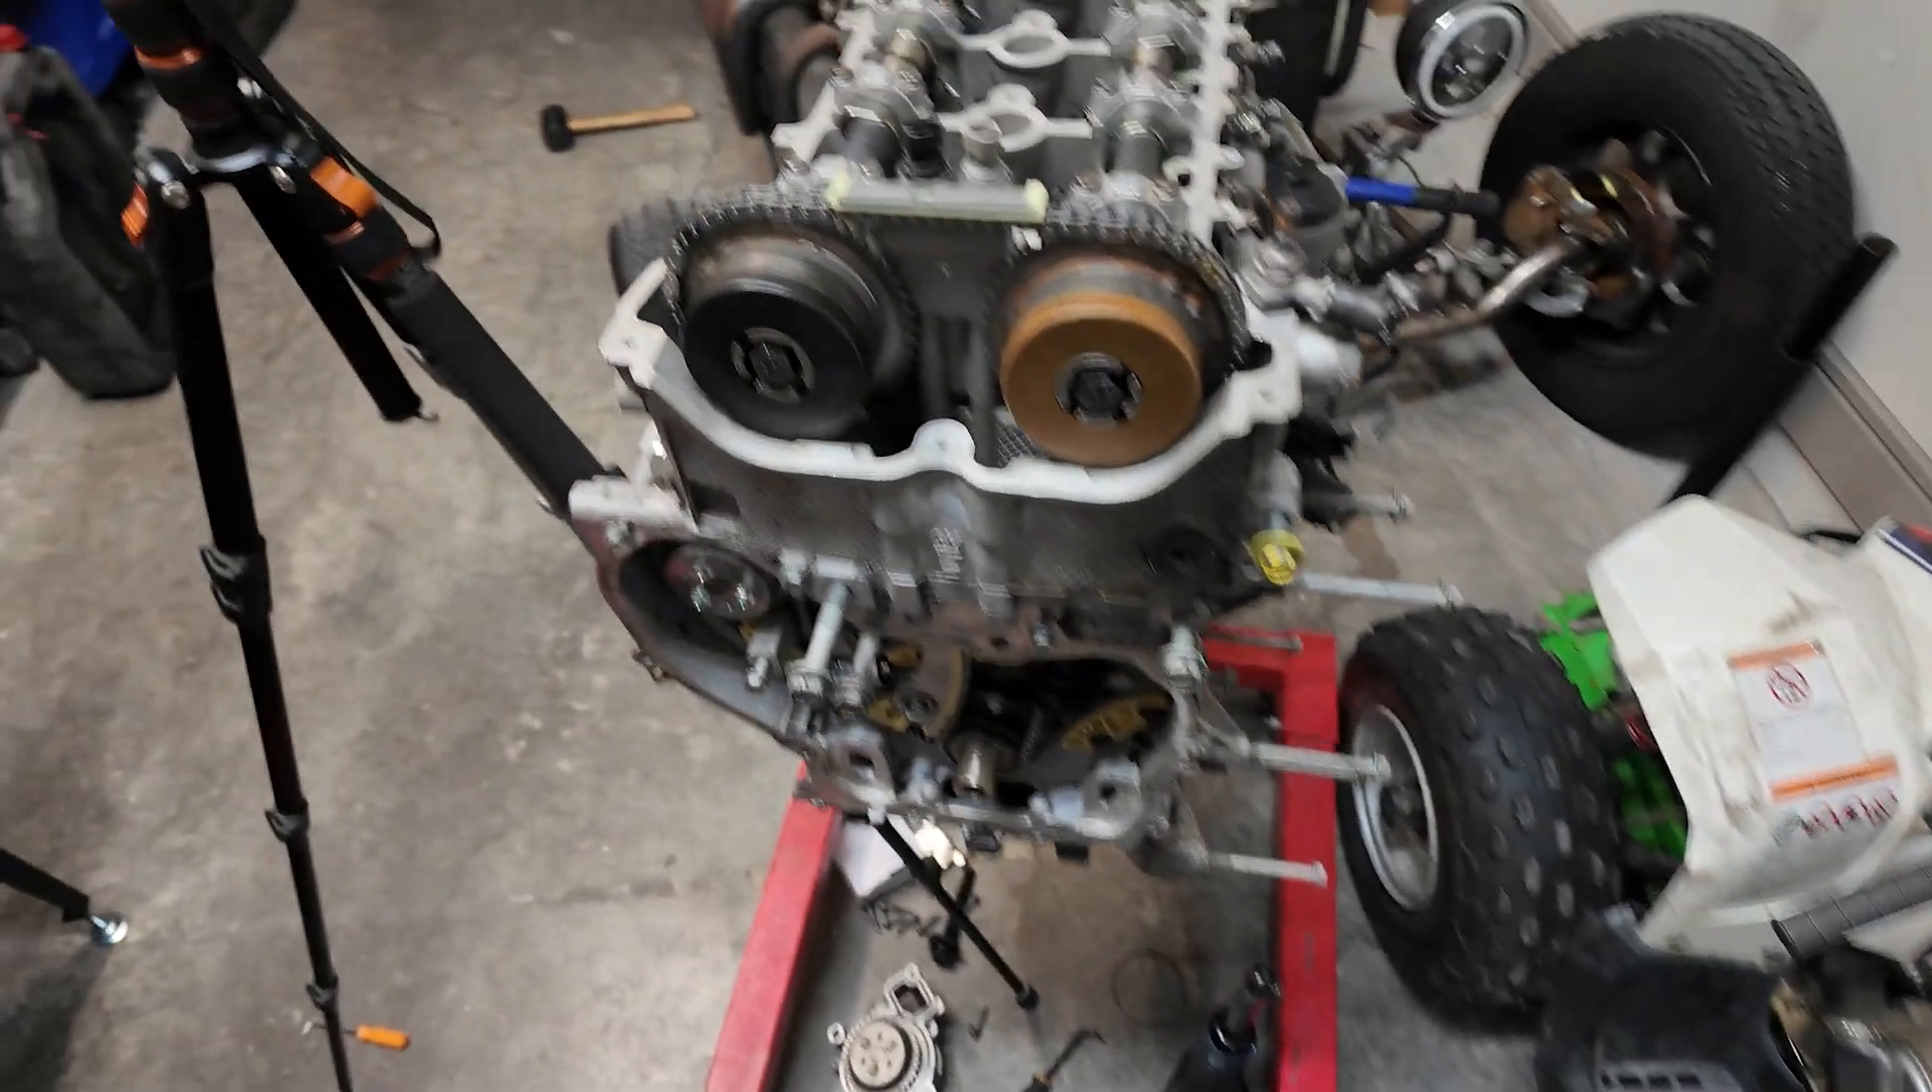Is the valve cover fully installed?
No.